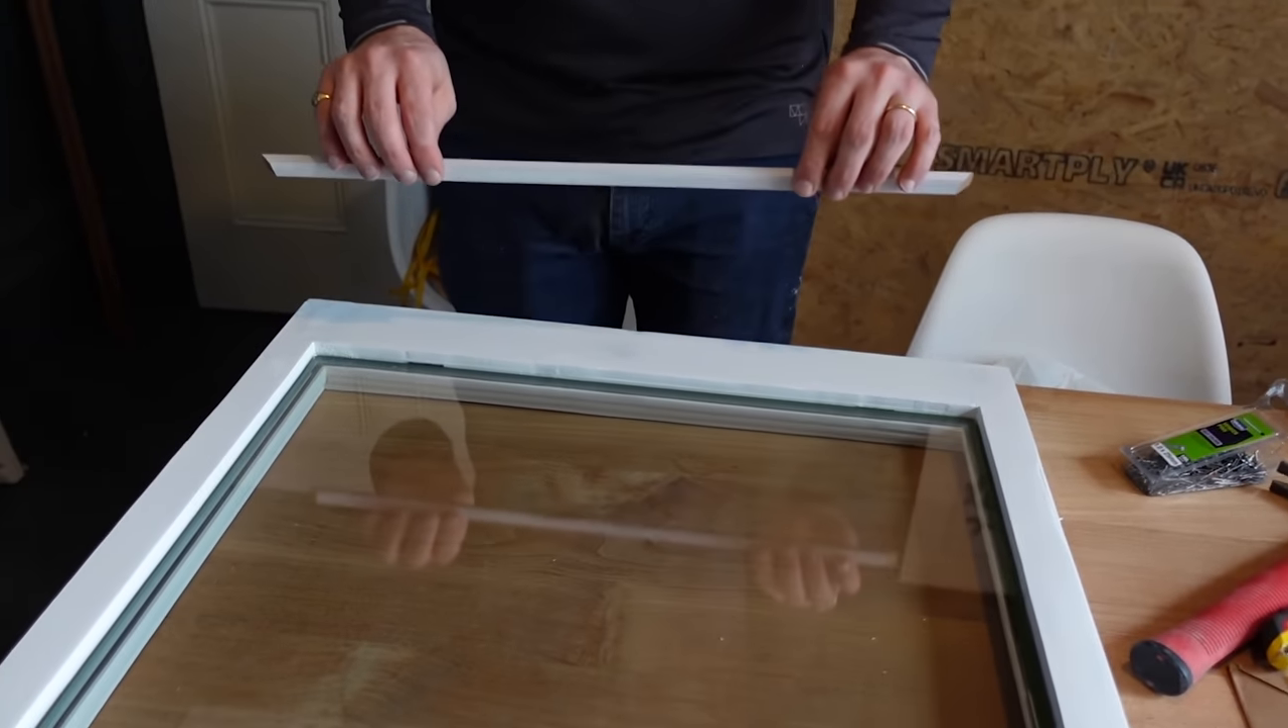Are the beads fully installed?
No.